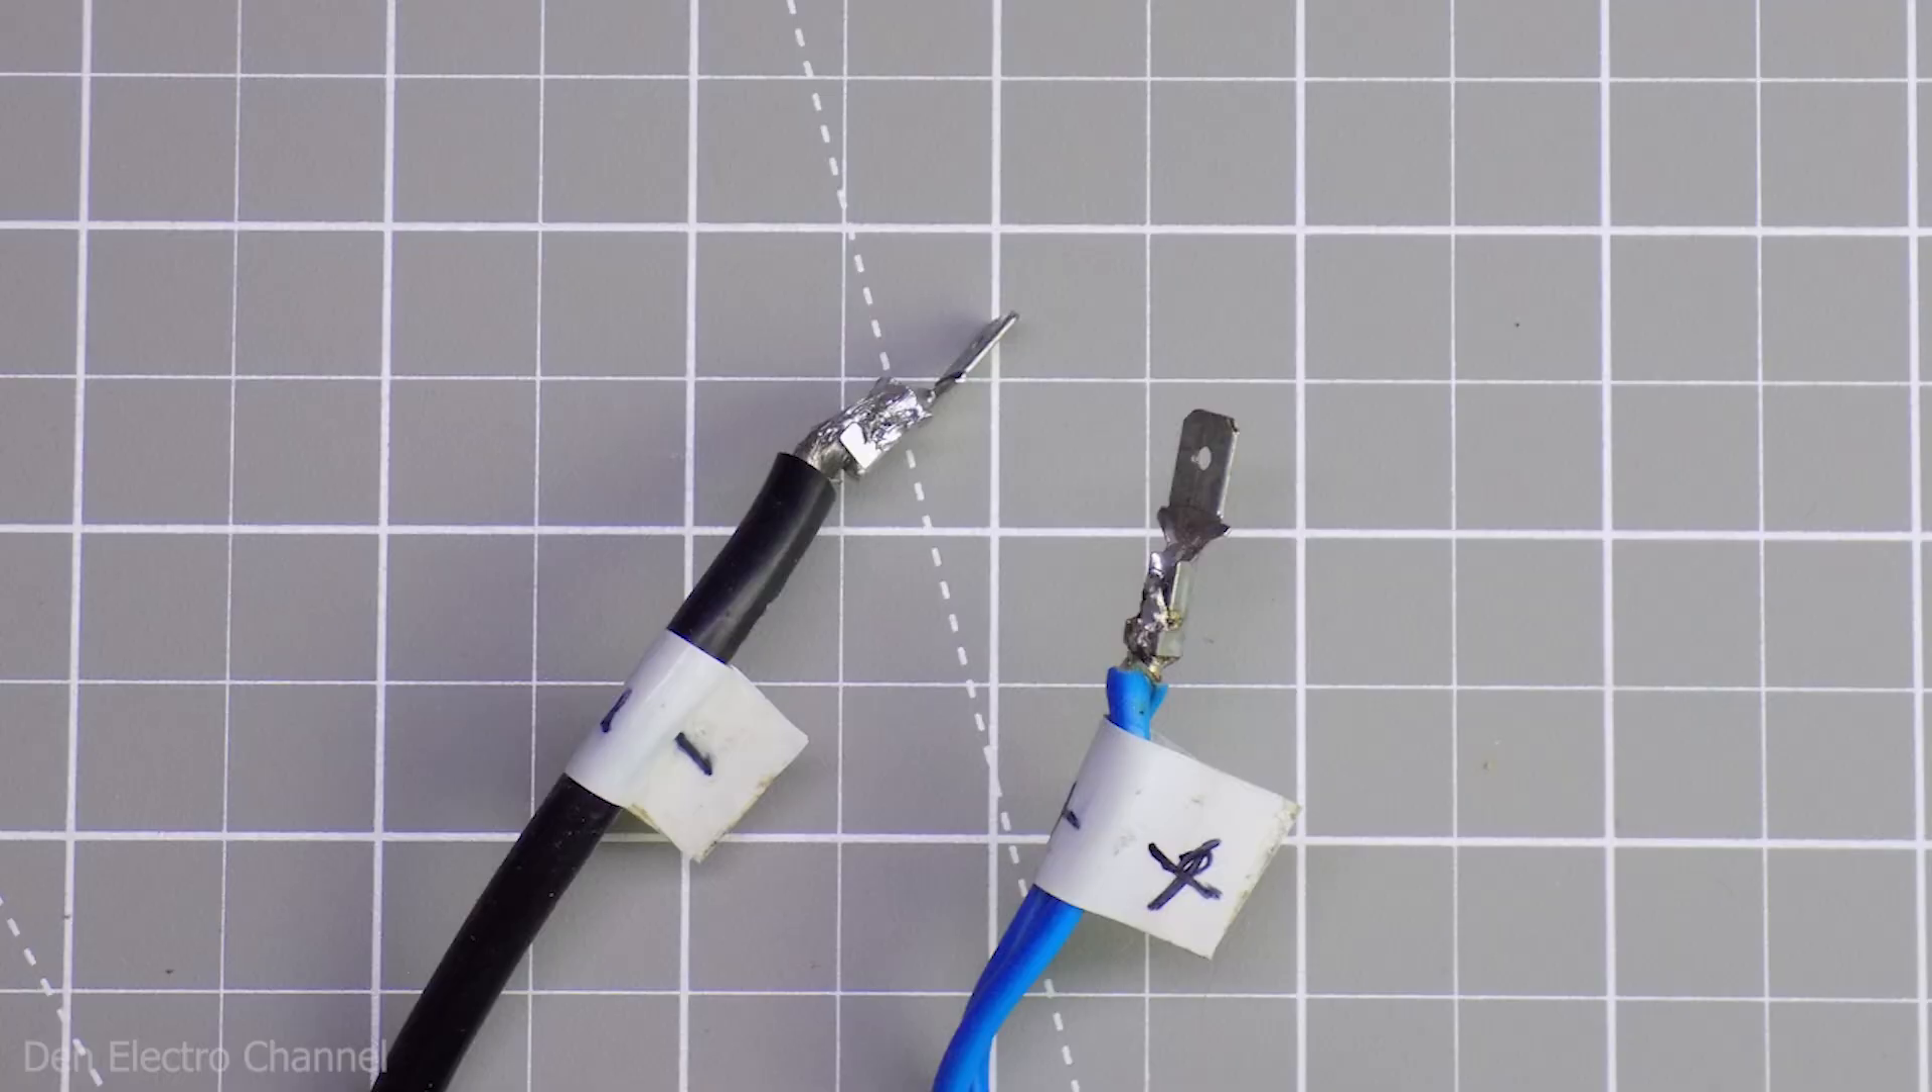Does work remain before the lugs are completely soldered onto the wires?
No.